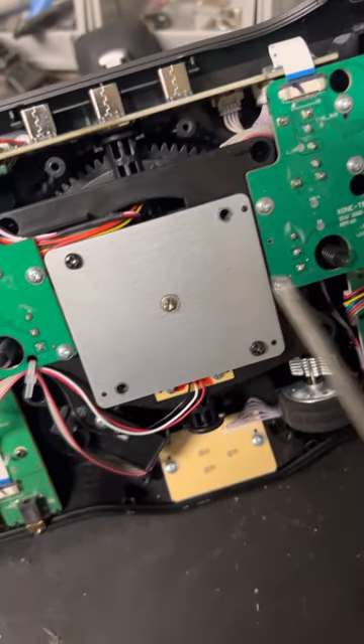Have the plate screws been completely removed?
No.